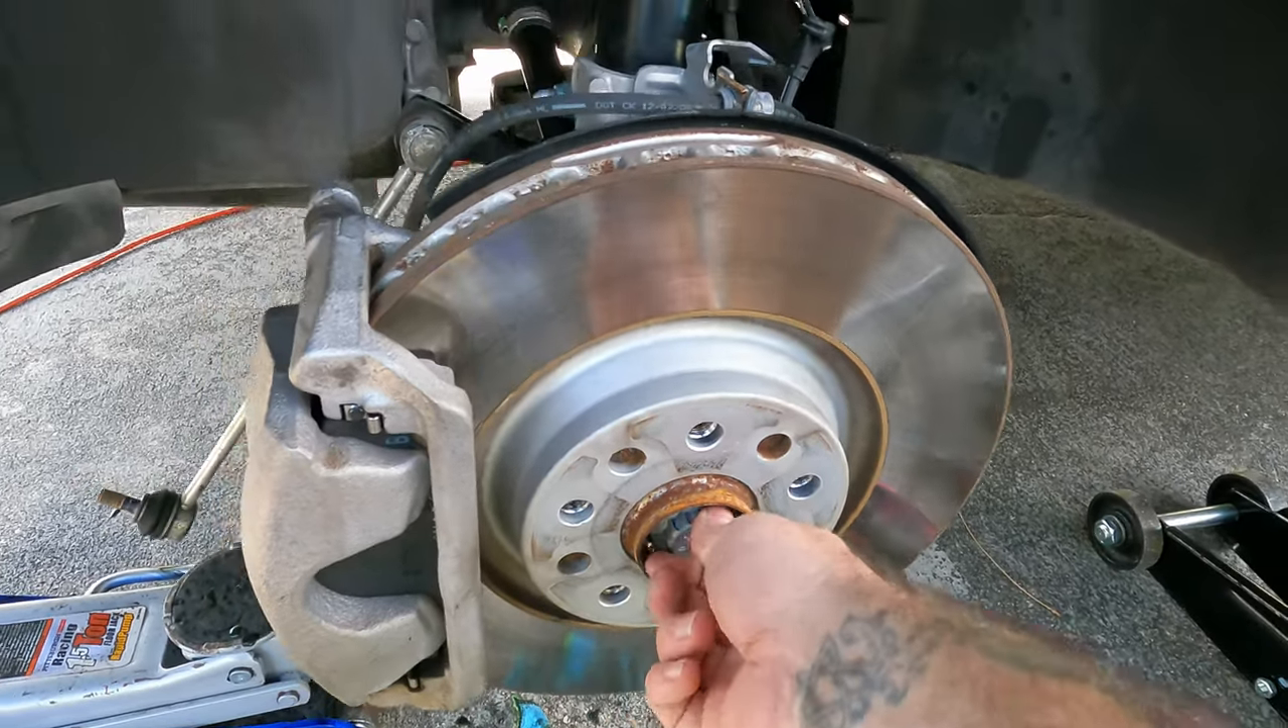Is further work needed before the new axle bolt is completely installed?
Yes.